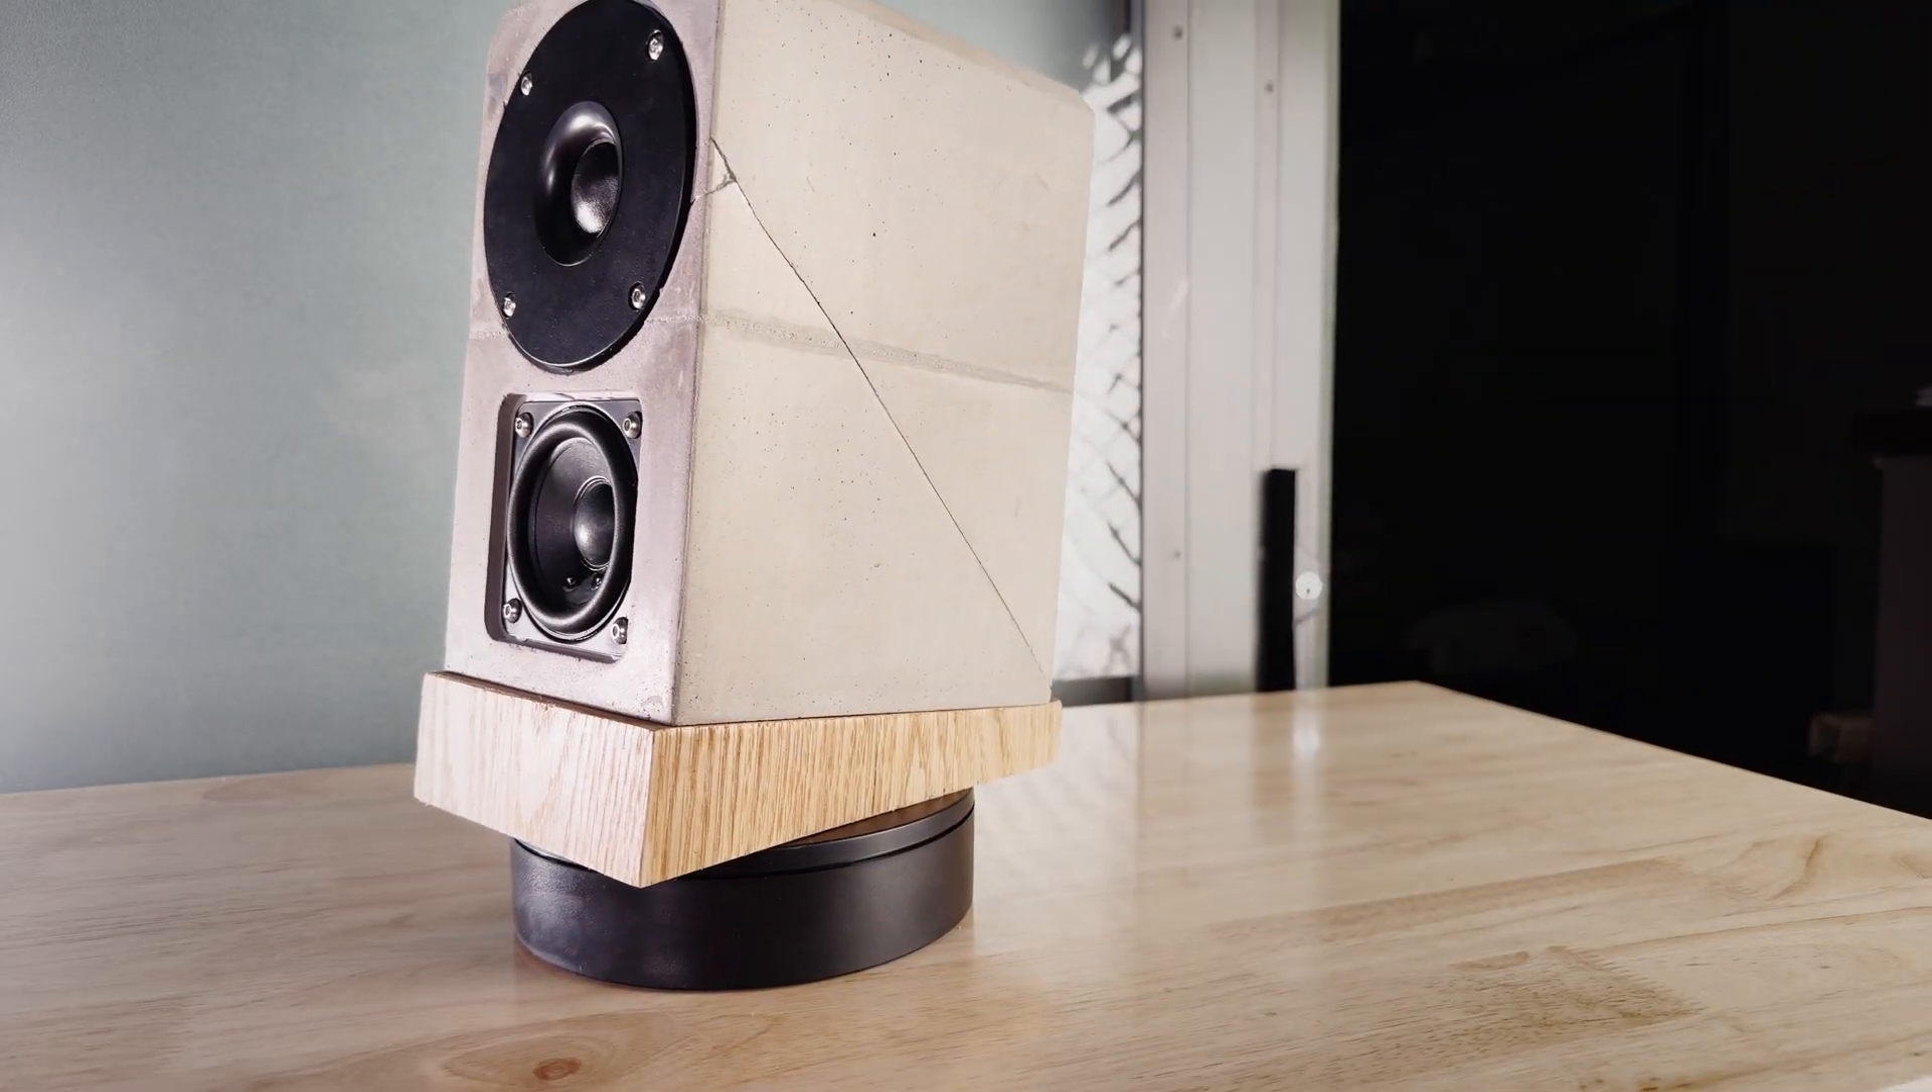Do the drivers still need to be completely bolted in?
No.